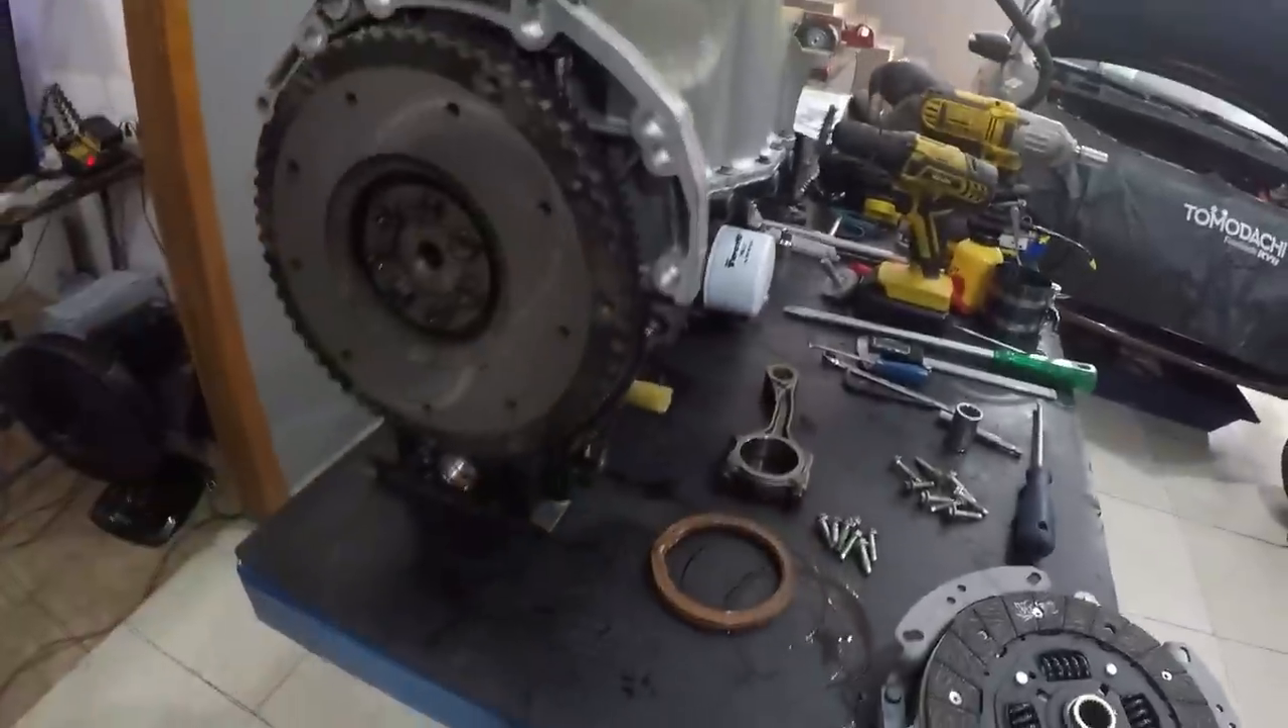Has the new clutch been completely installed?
No.